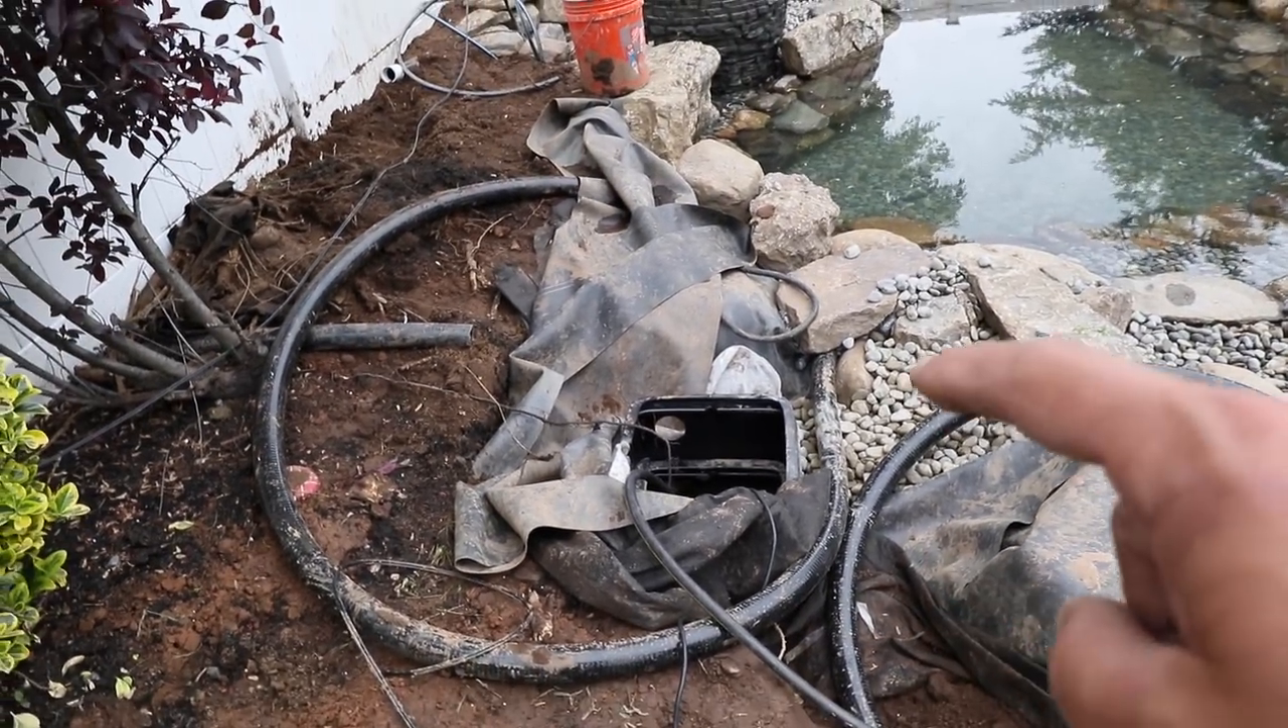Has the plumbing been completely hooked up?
No.